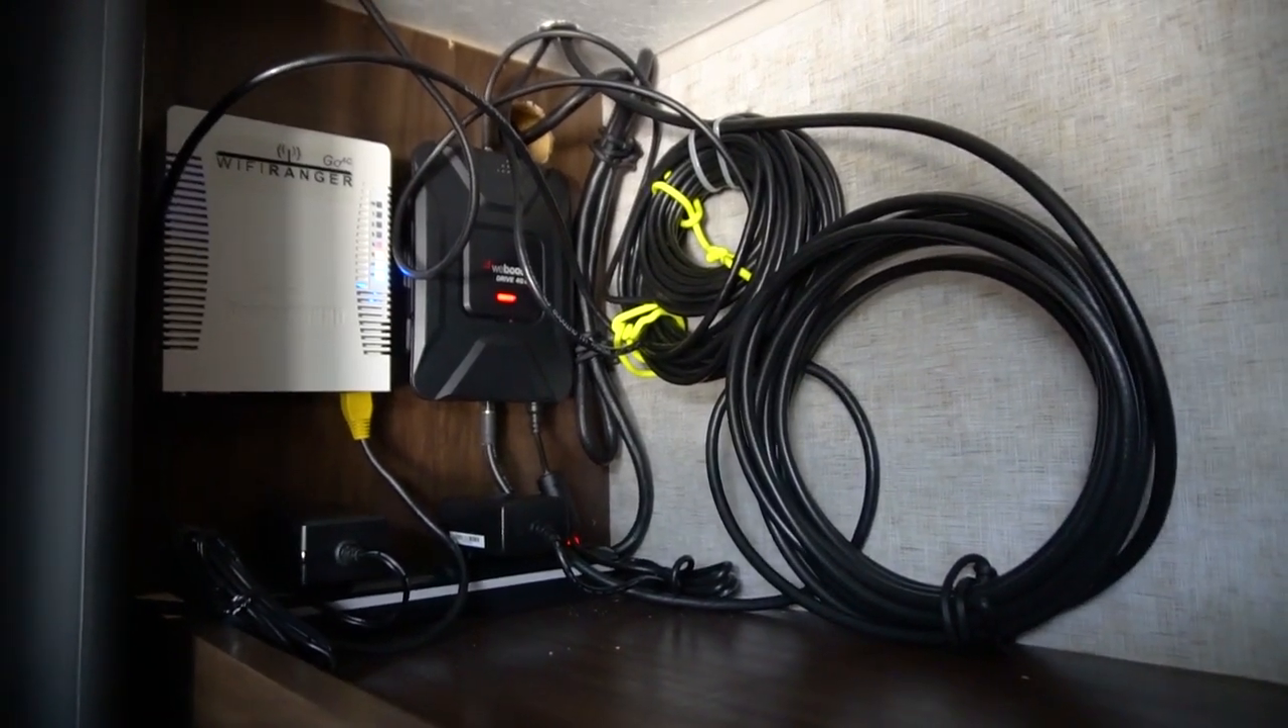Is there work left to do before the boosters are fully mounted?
No.